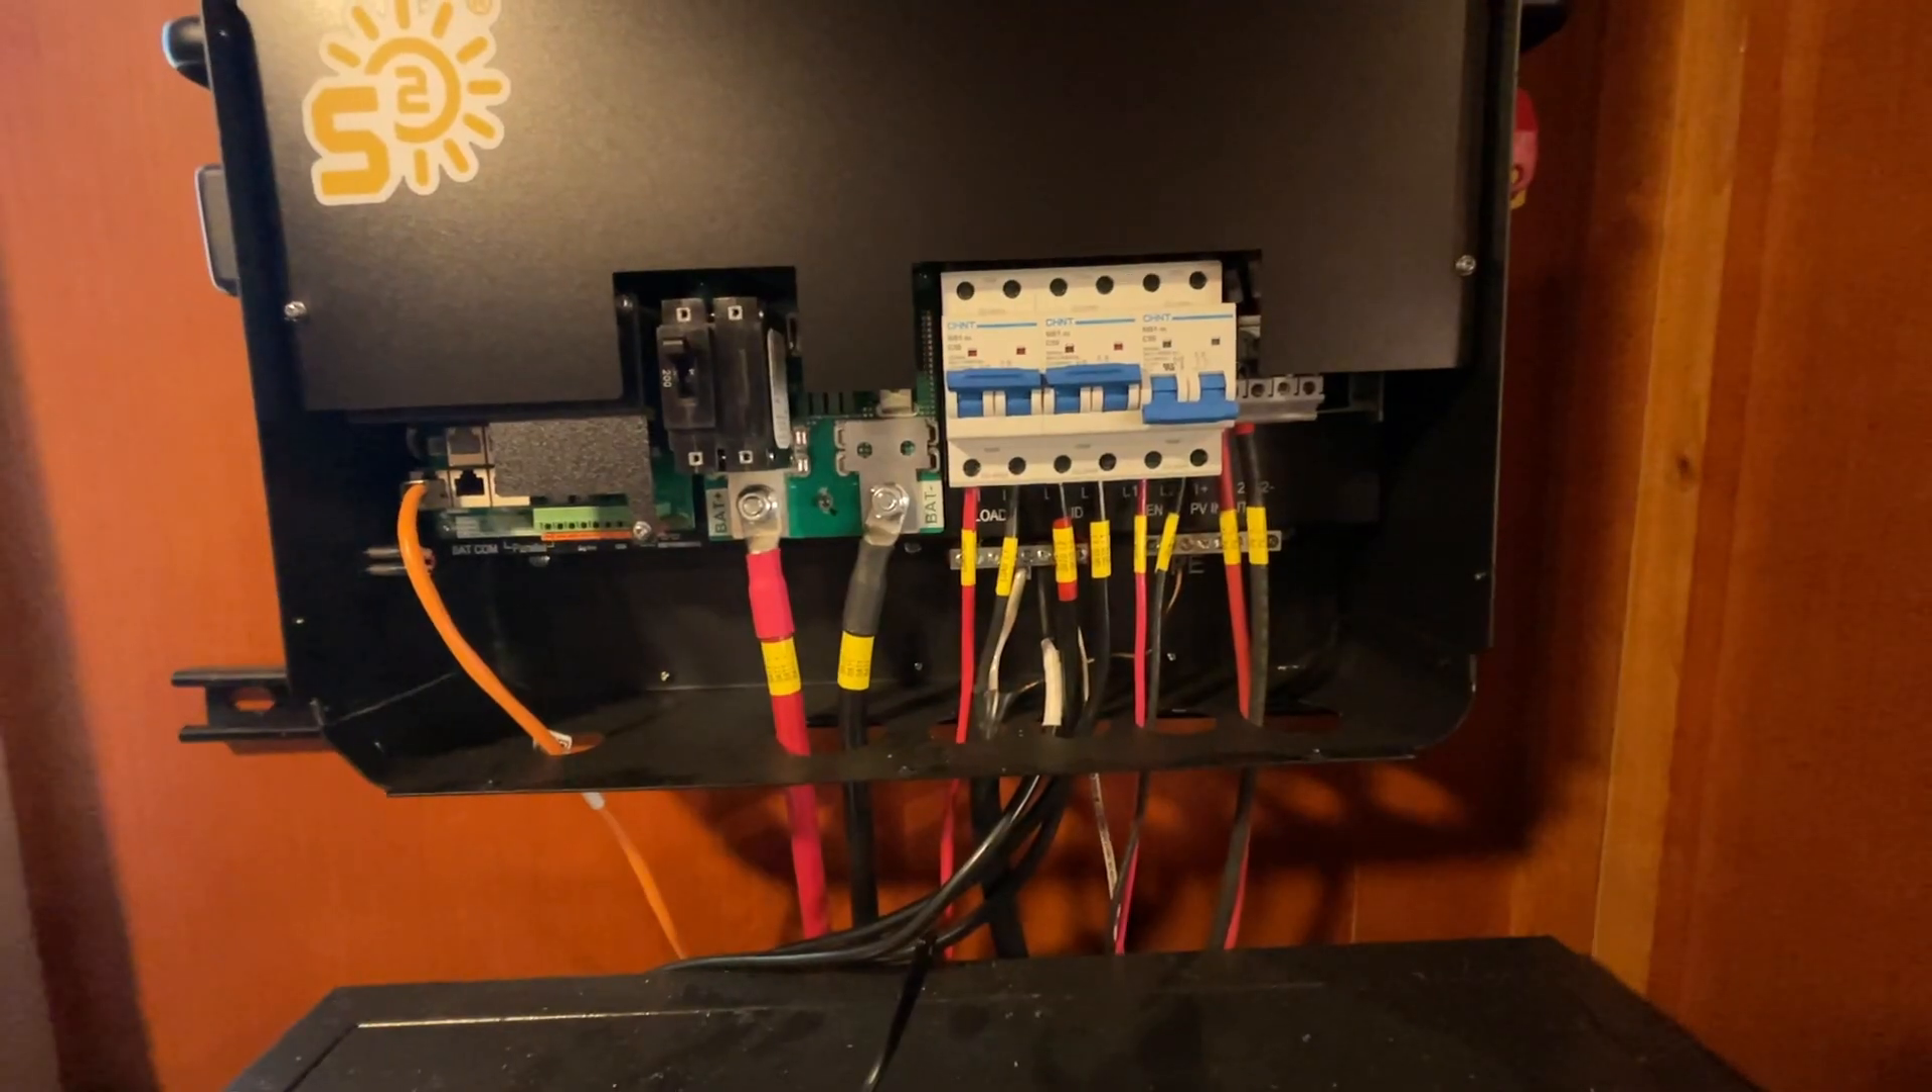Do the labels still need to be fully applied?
No.